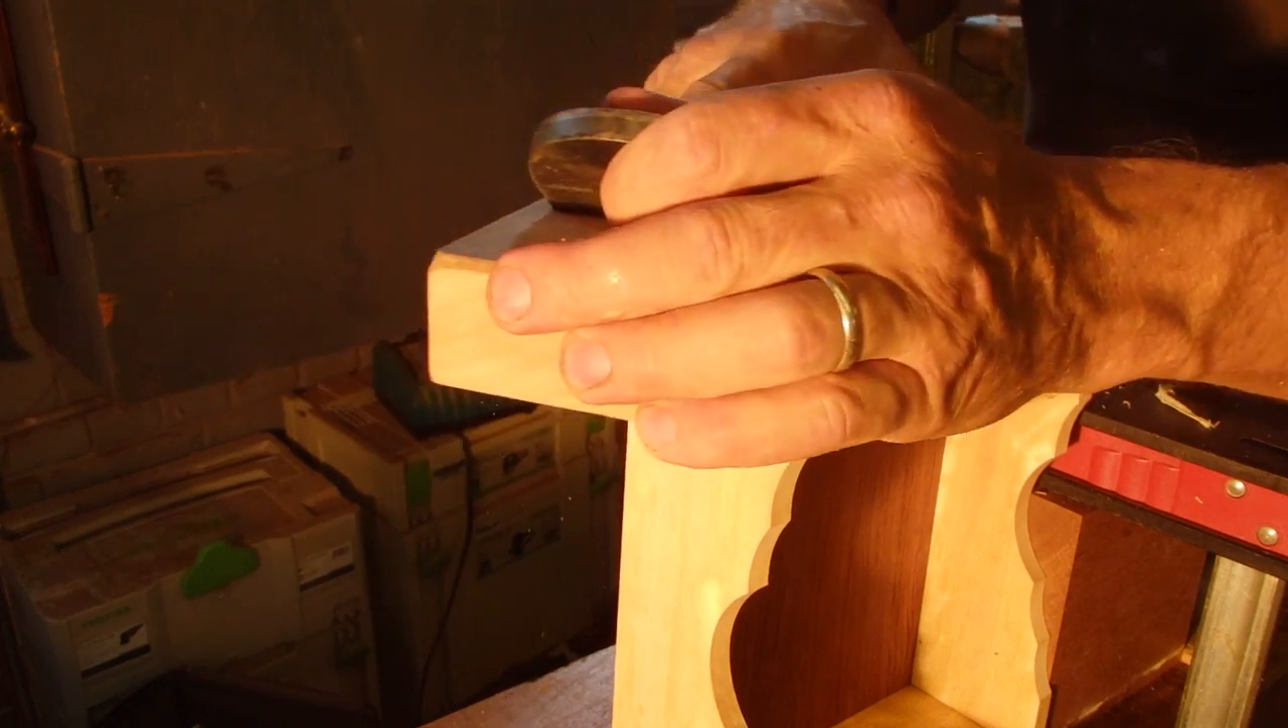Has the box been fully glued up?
Yes.